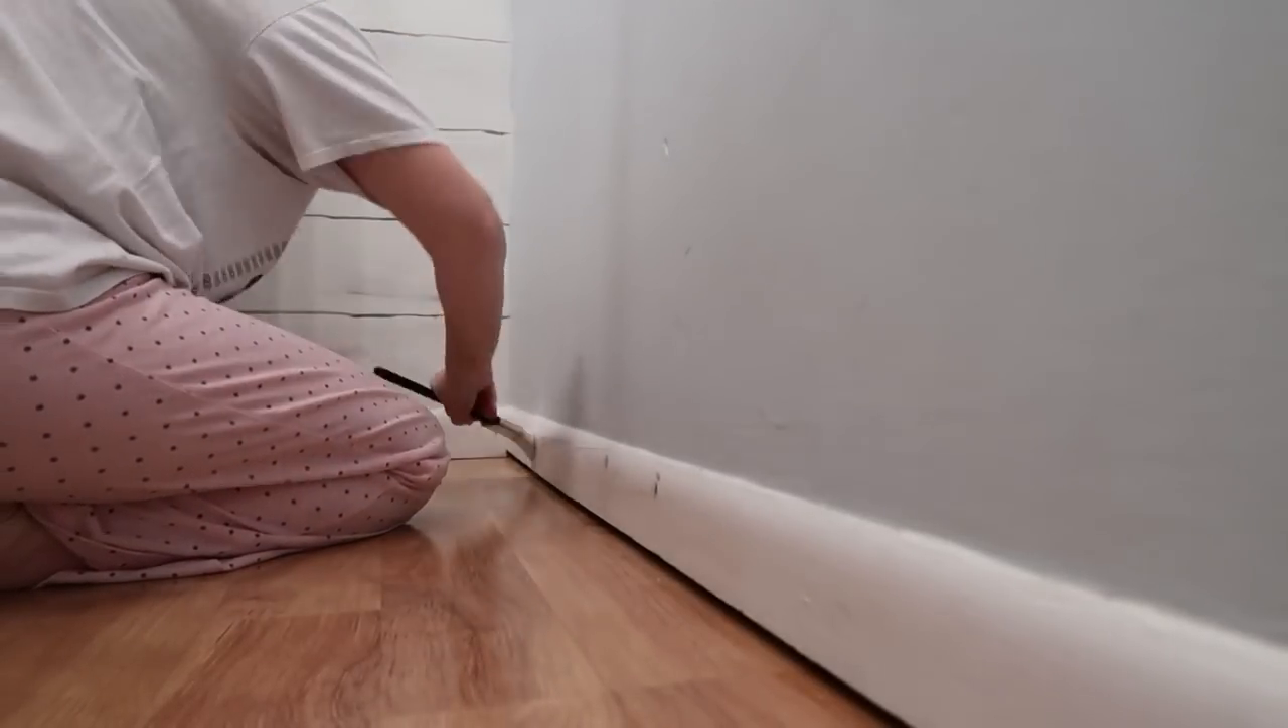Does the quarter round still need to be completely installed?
Yes.